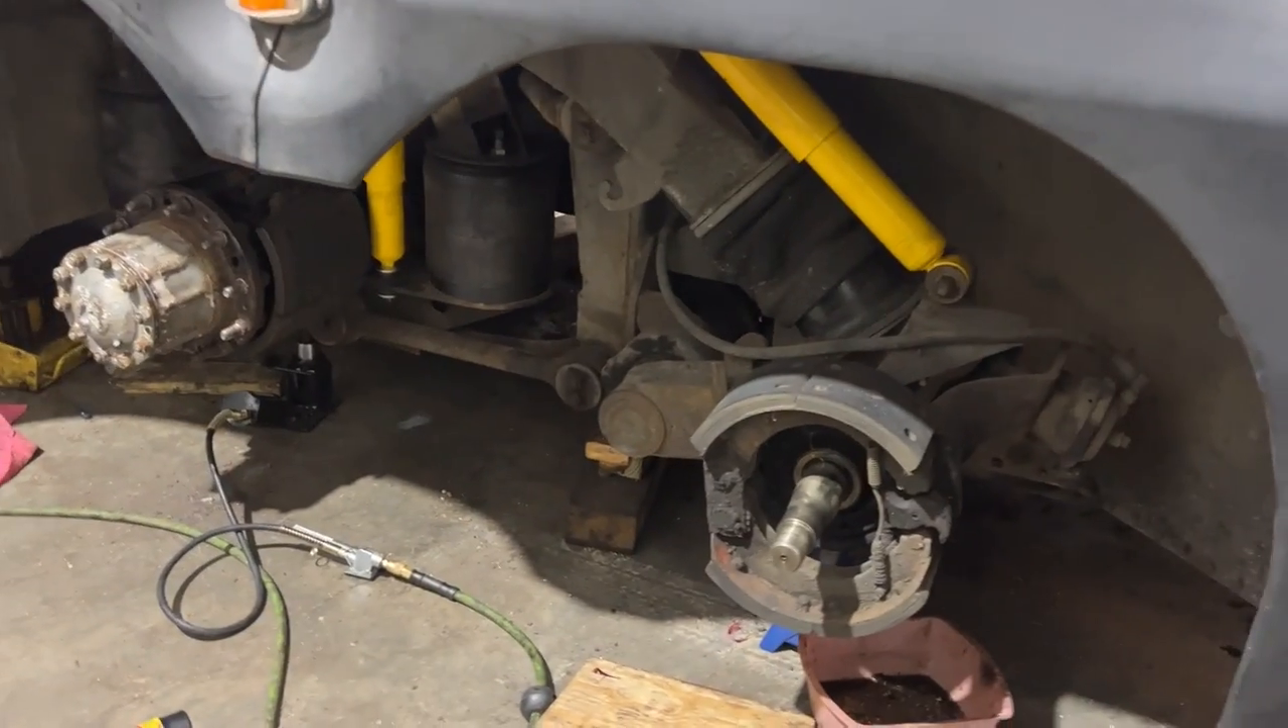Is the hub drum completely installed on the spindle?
No.